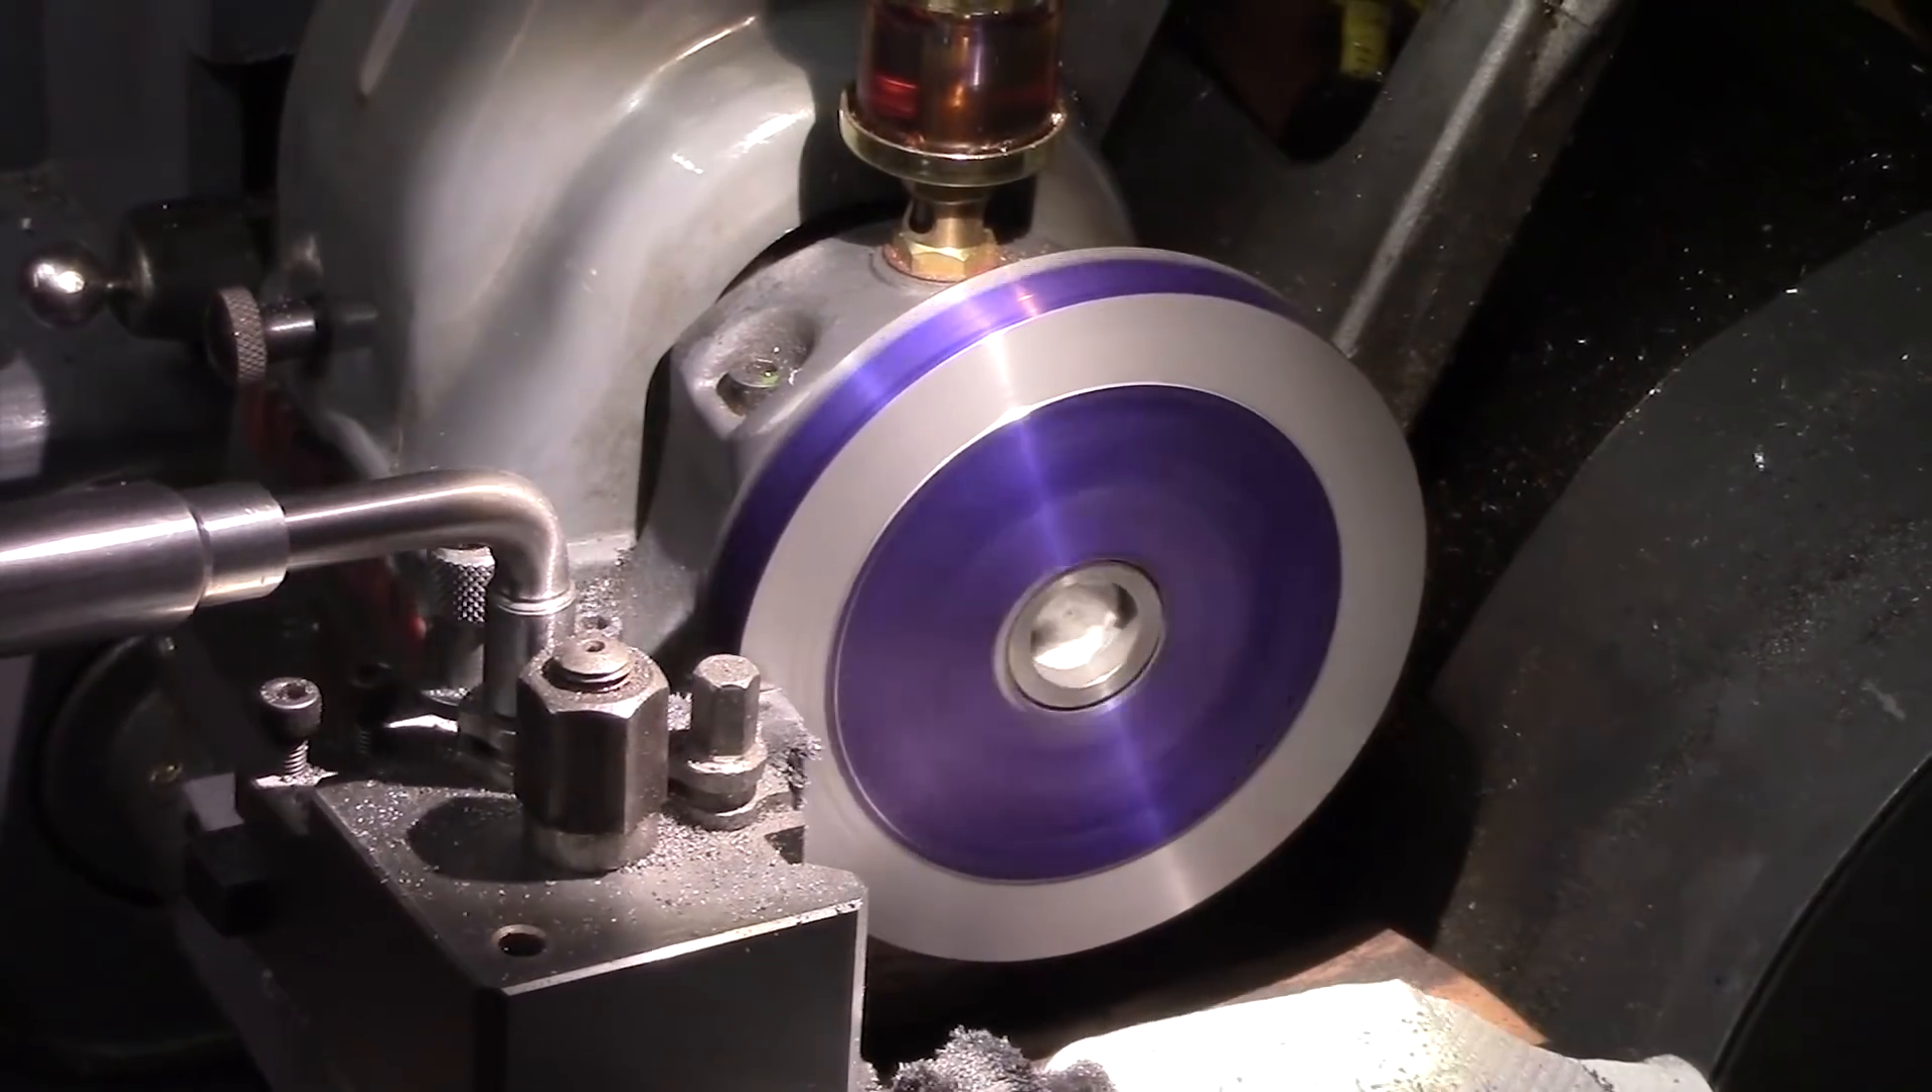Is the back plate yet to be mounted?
No.